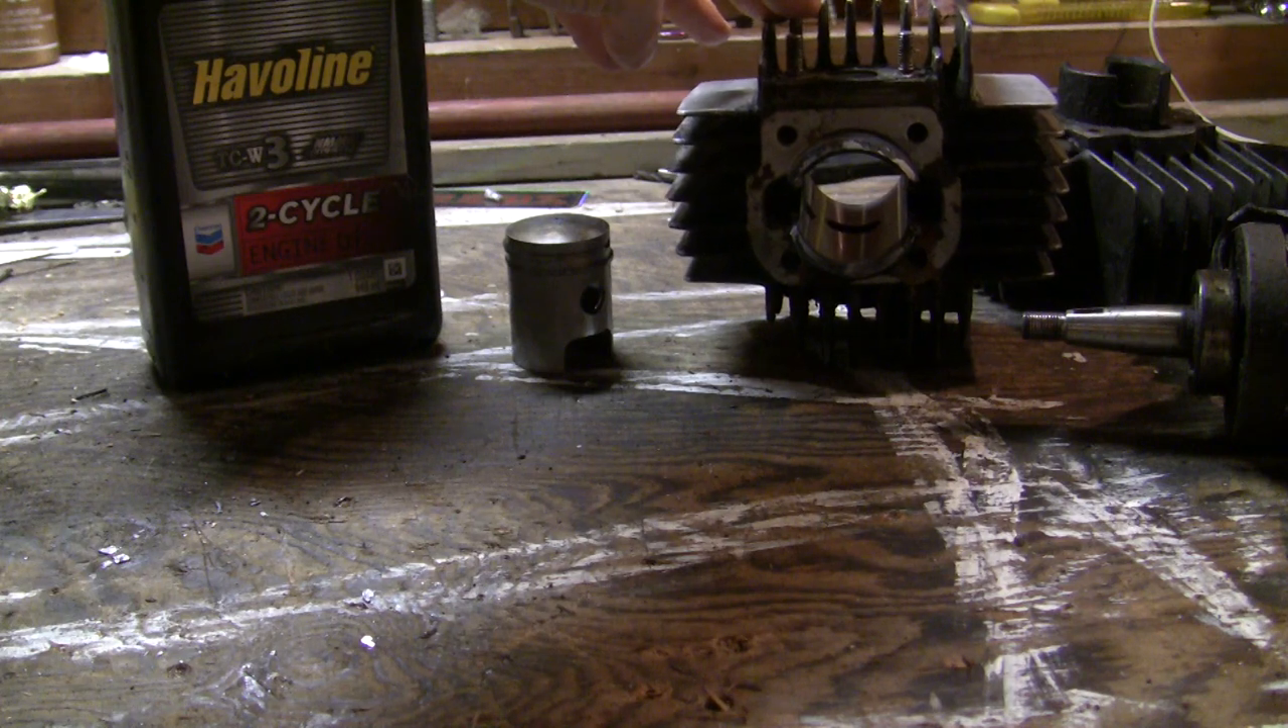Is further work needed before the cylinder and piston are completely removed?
No.